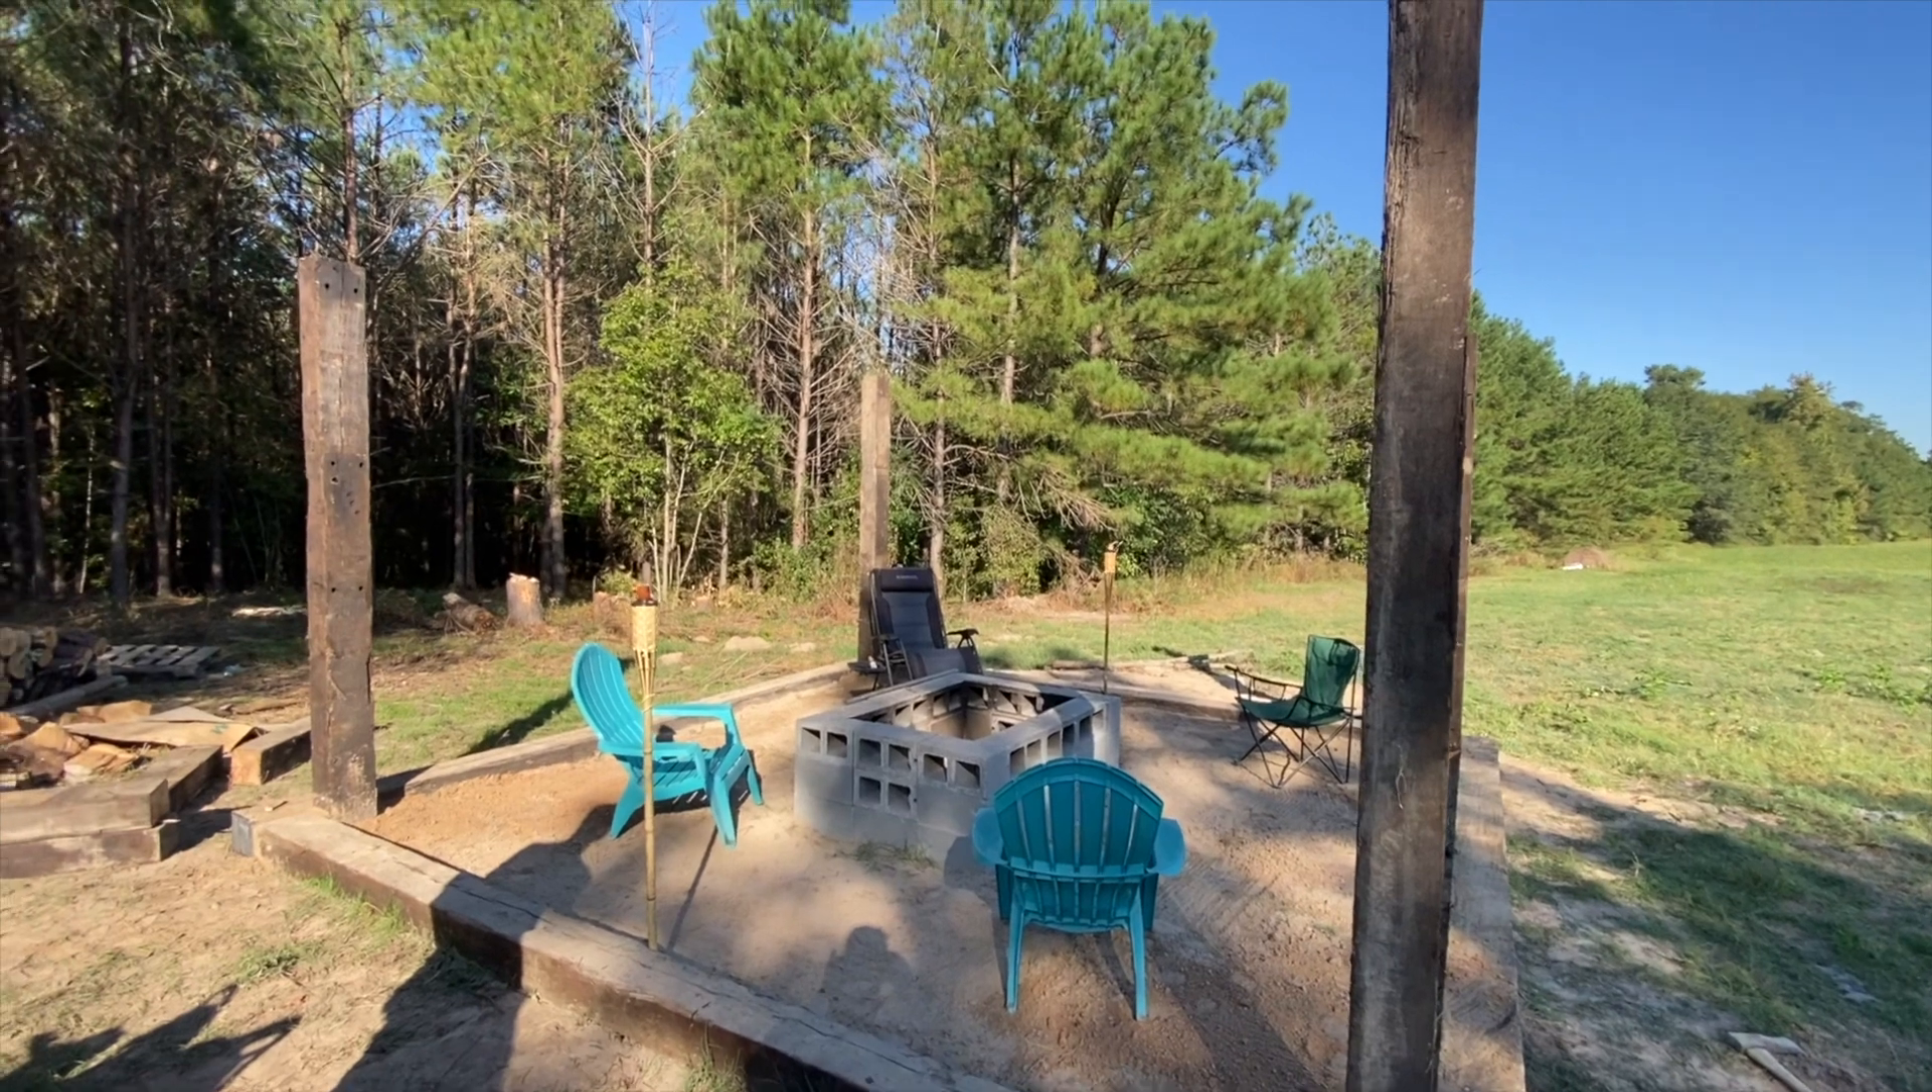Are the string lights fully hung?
No.